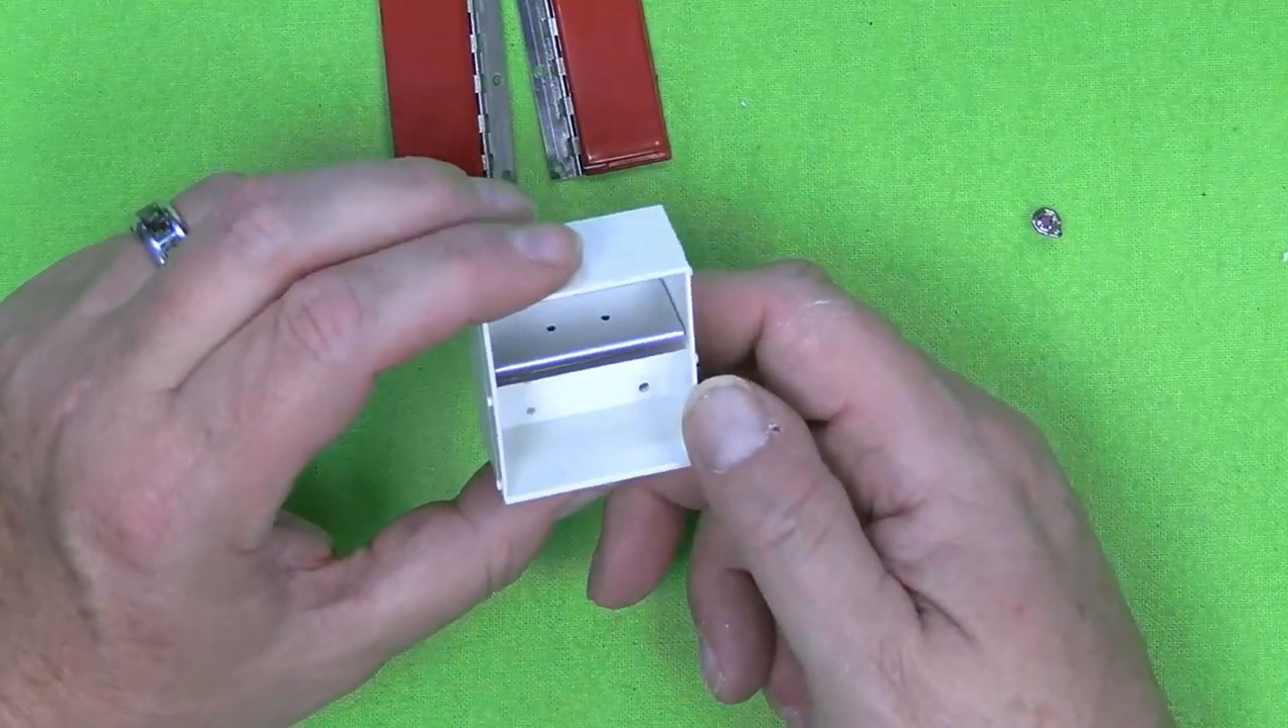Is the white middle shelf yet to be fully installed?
No.